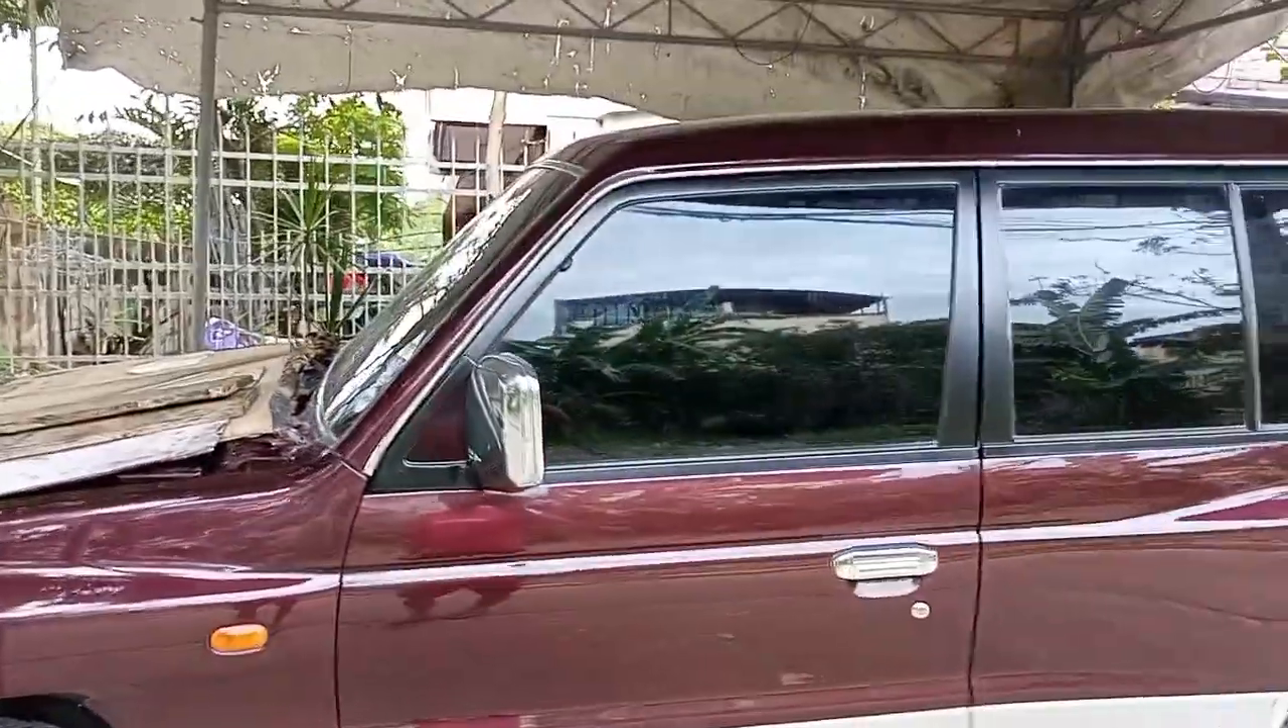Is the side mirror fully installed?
Yes.